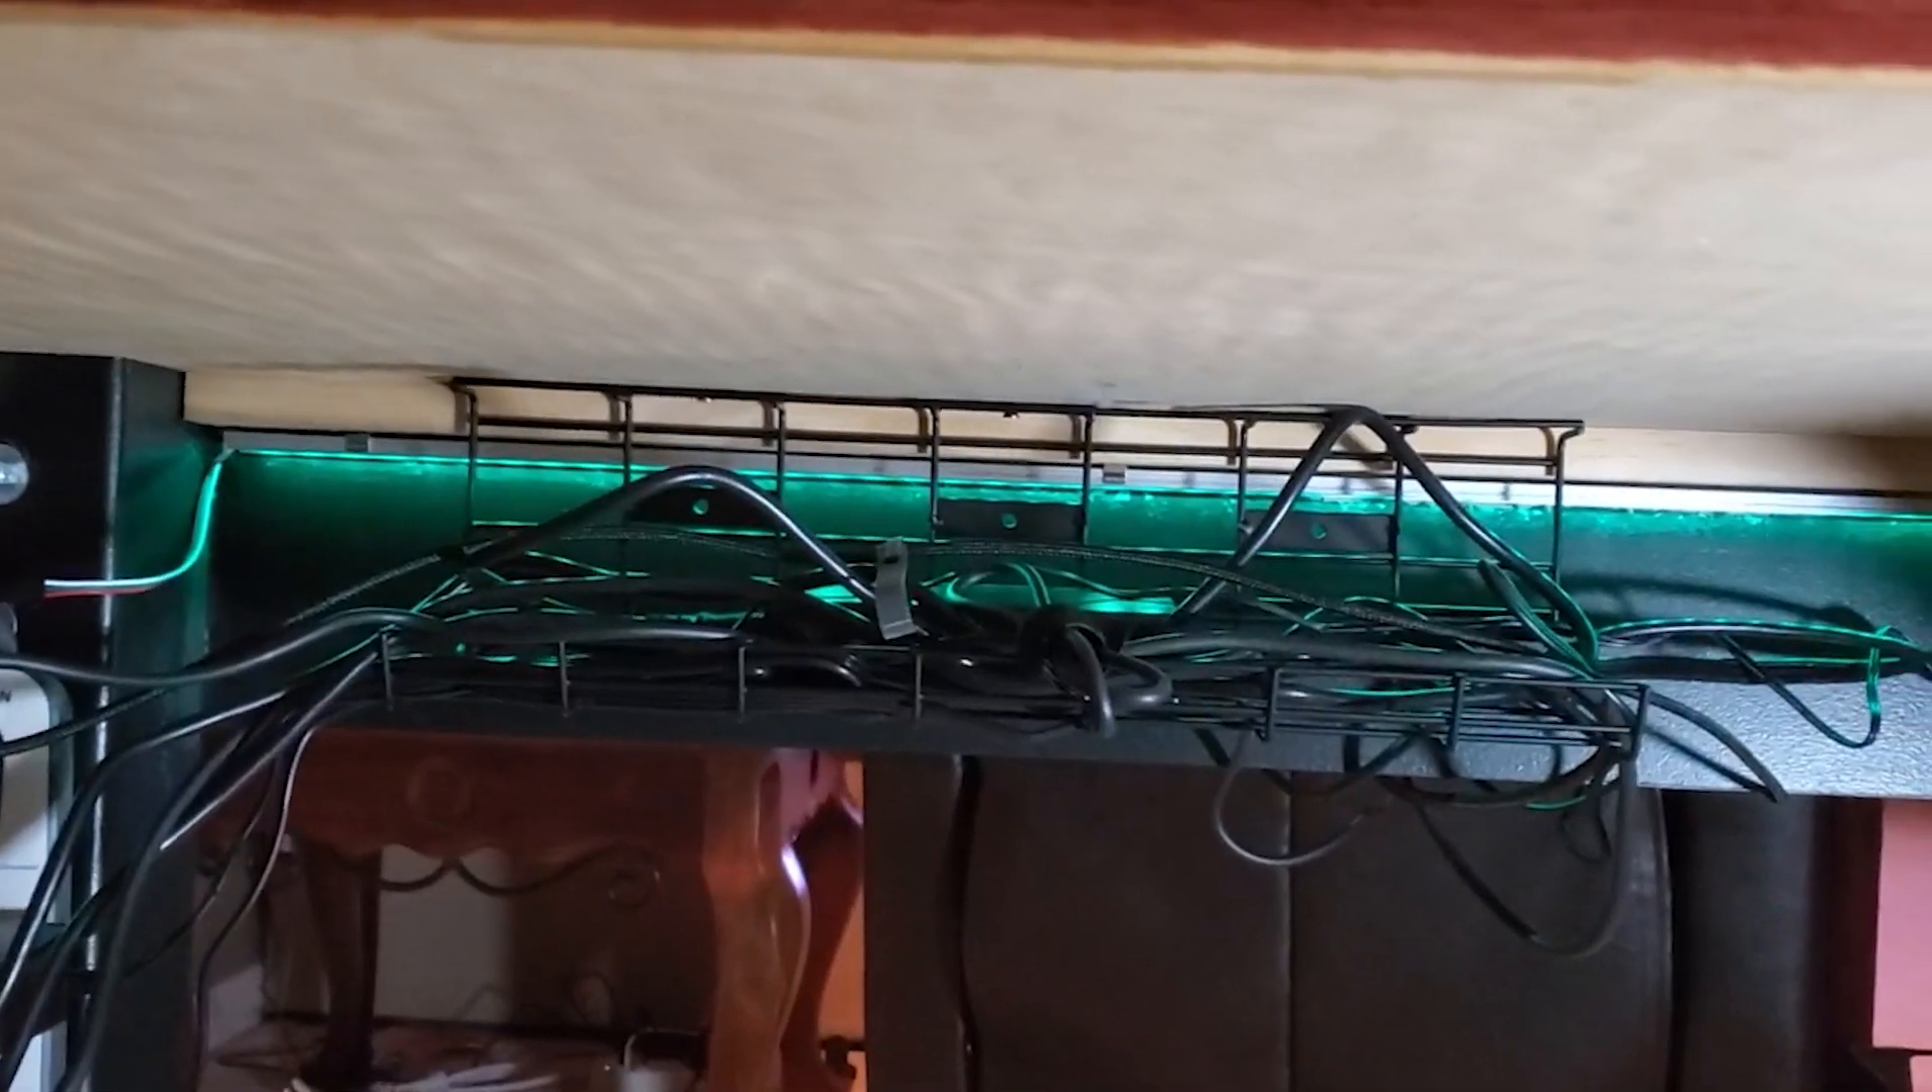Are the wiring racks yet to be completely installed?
No.